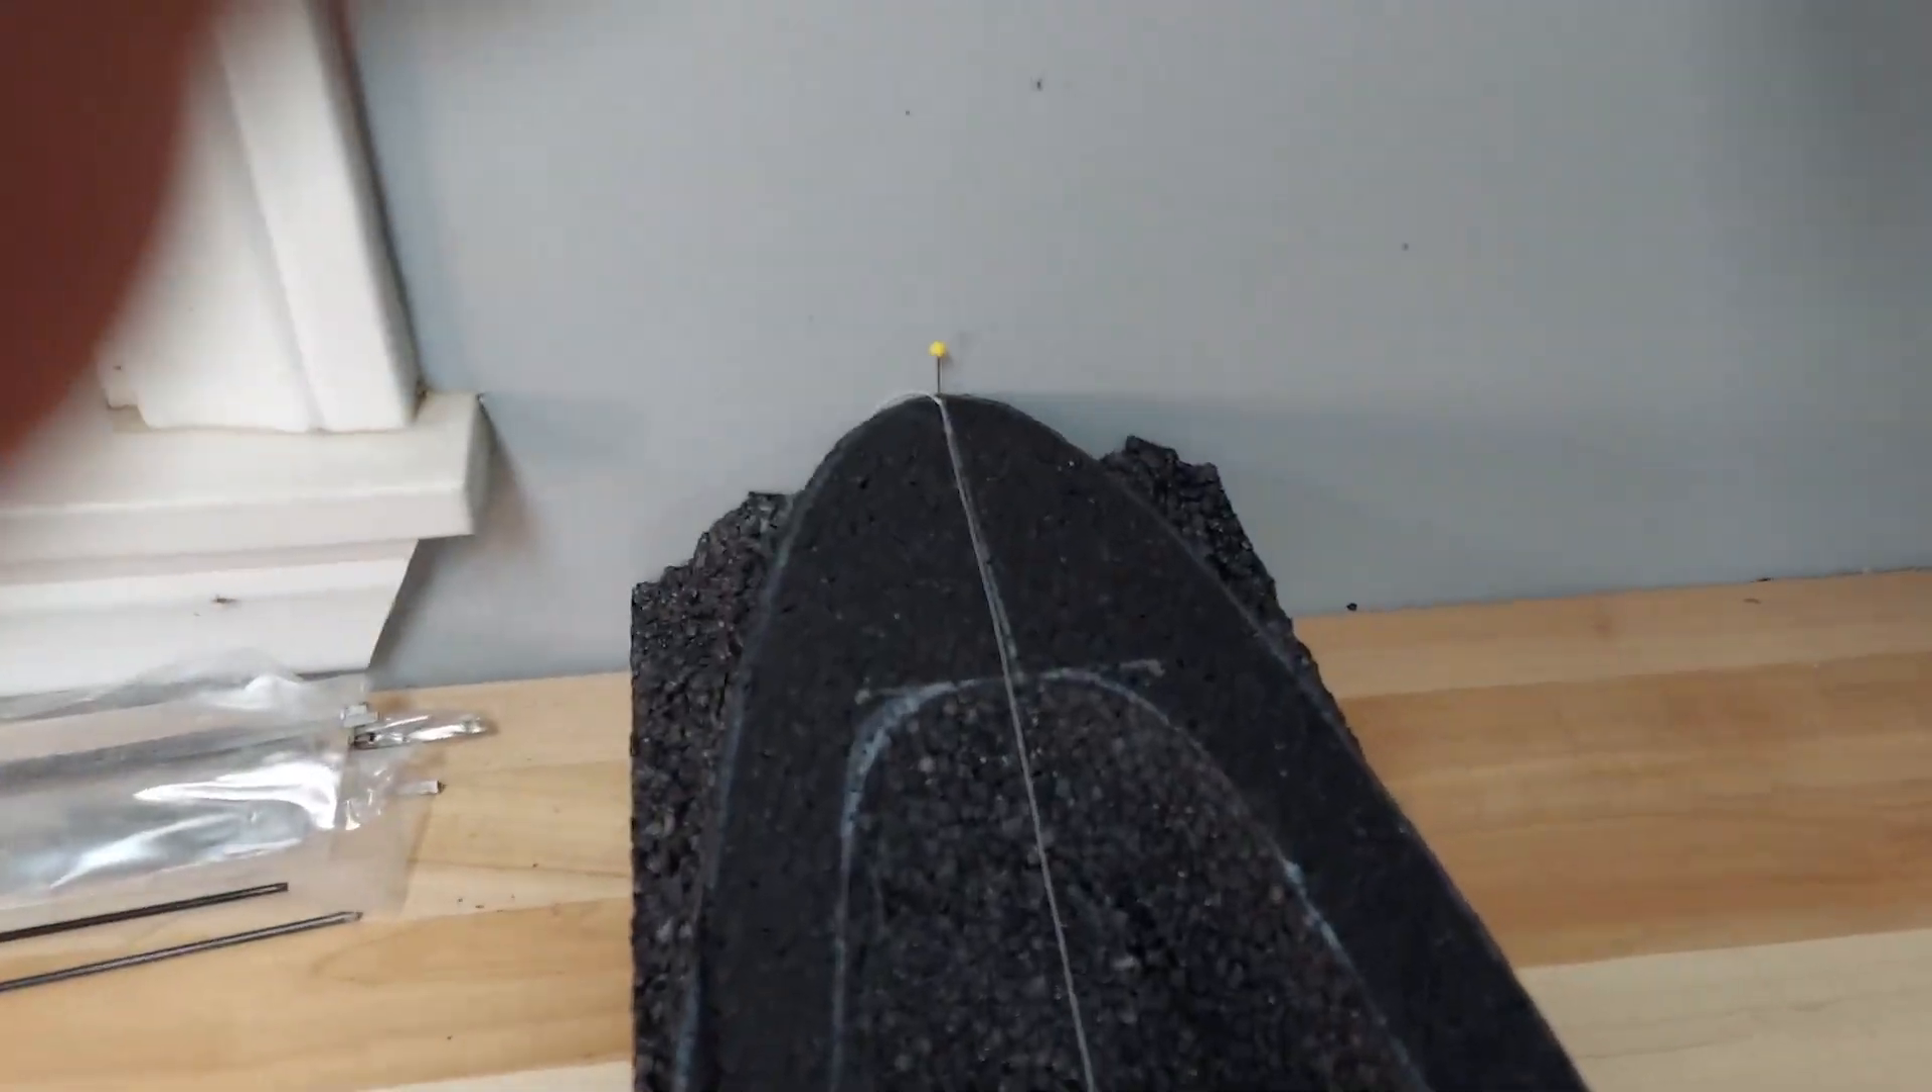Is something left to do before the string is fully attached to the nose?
No.